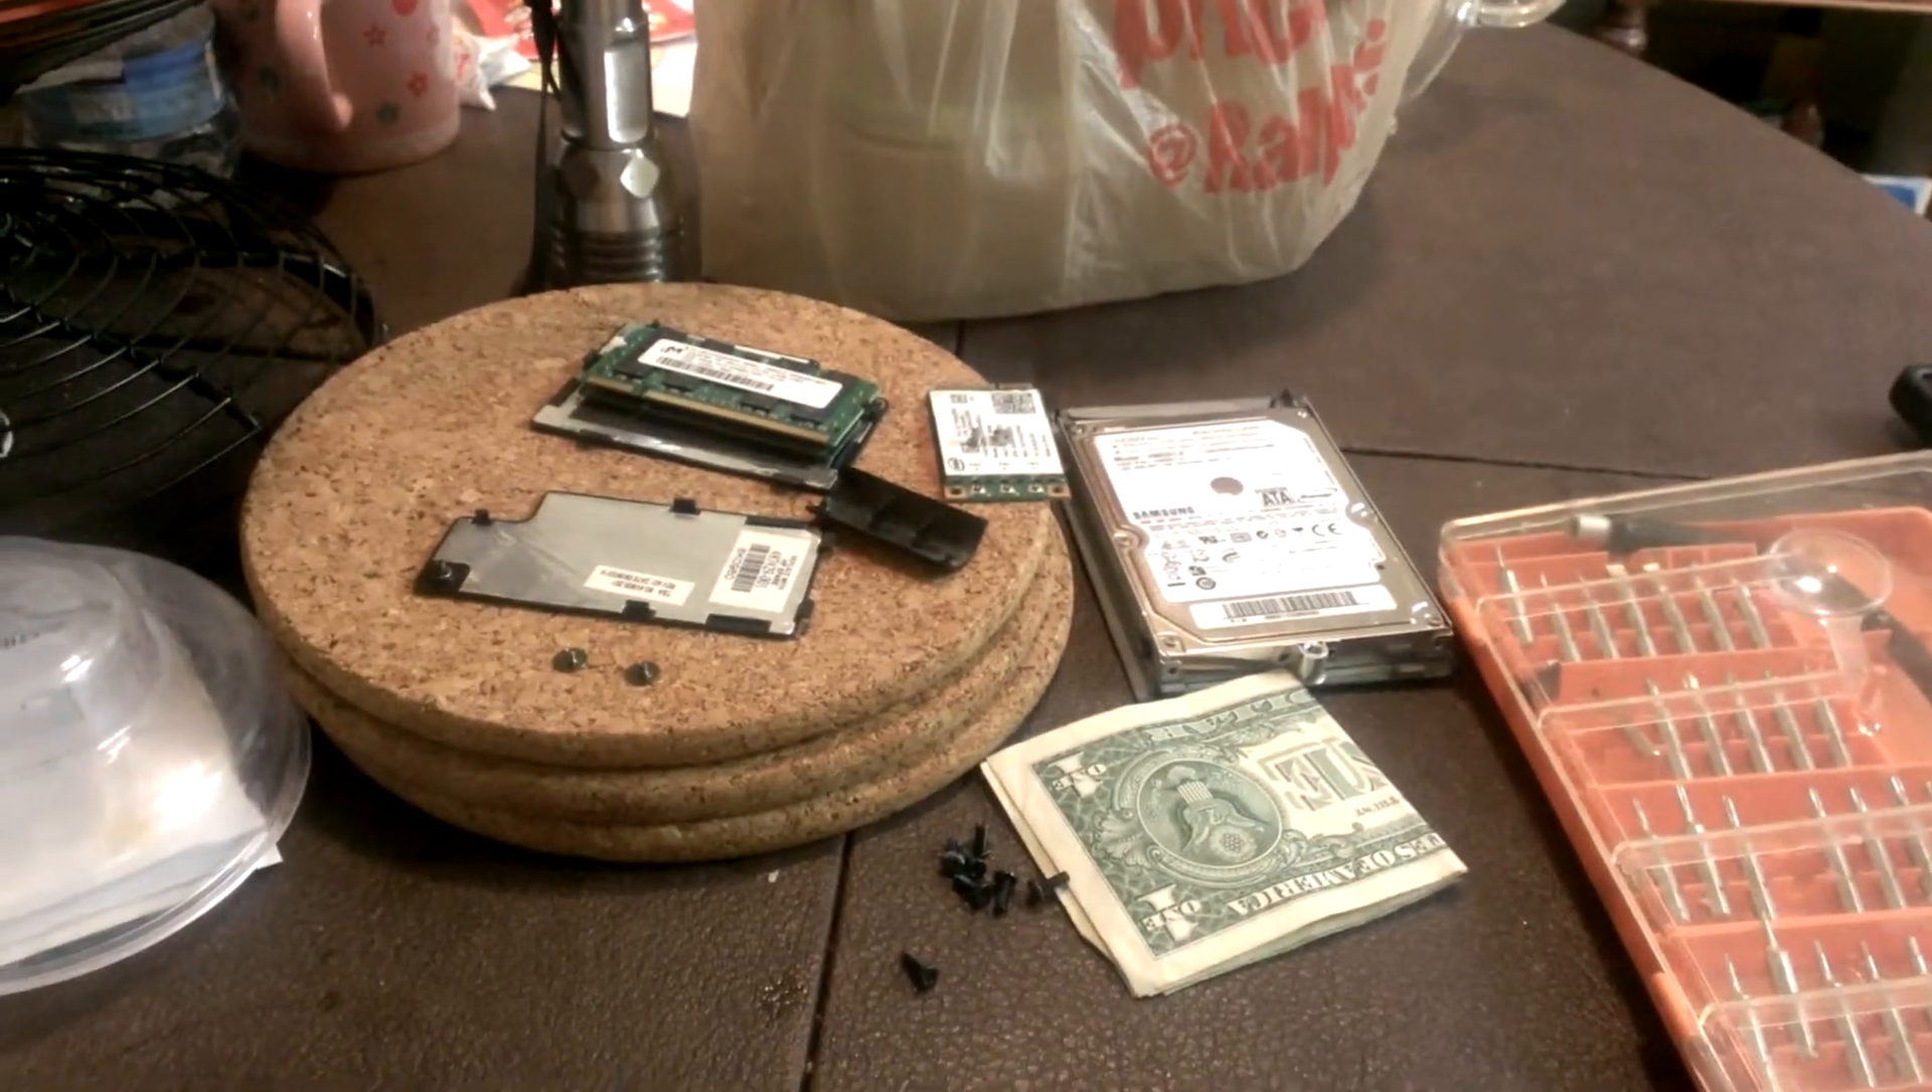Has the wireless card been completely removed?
Yes.